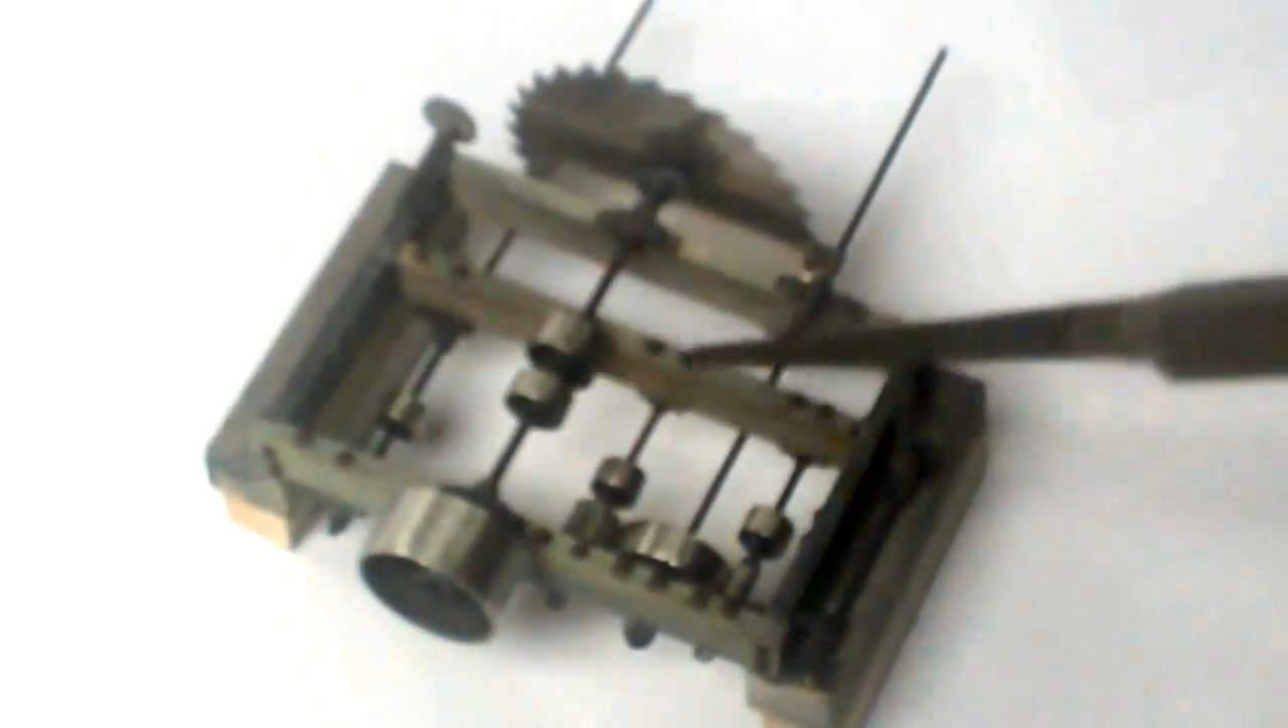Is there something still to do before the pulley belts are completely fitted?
Yes.